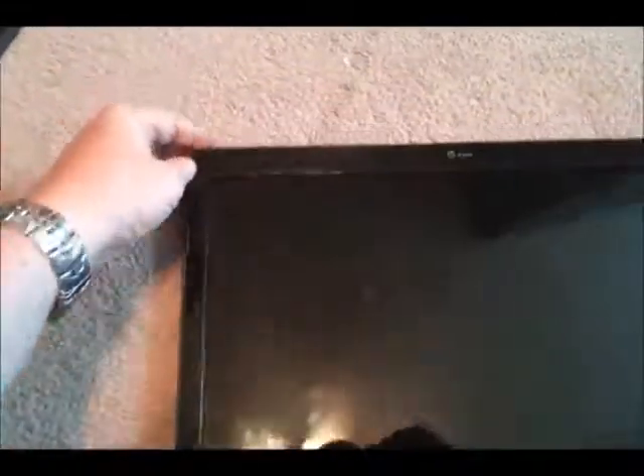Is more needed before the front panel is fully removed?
Yes.